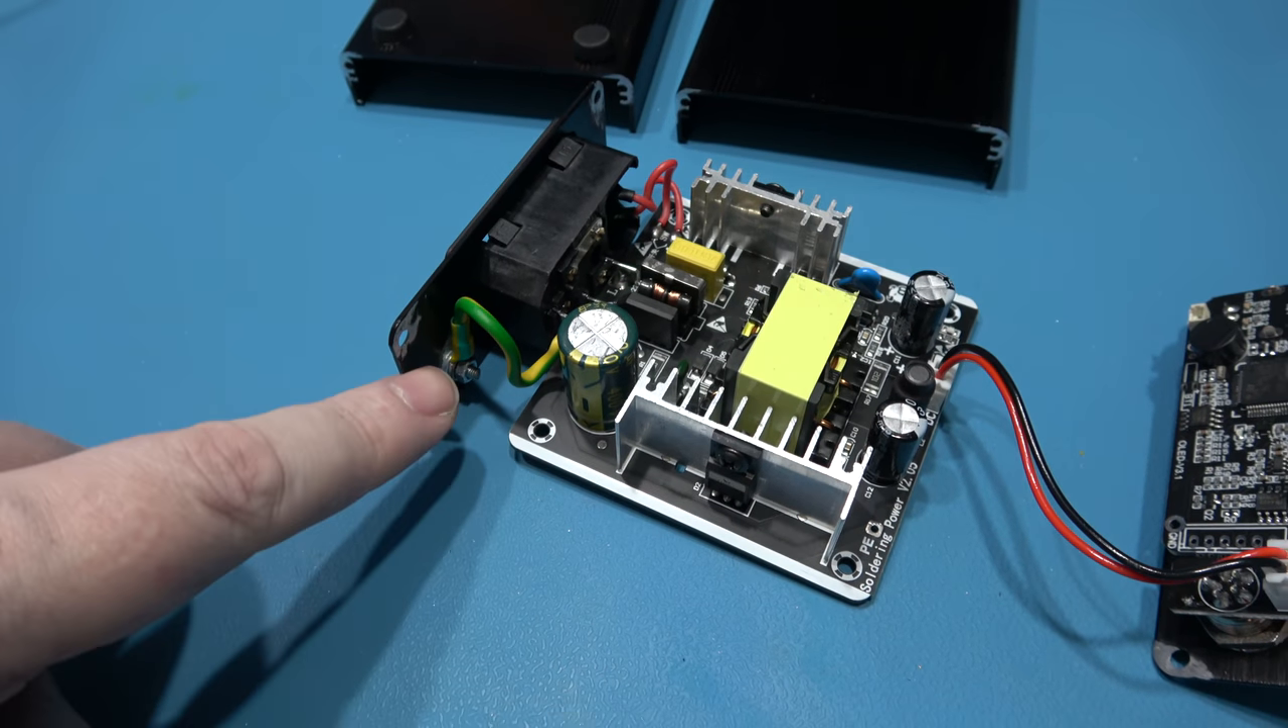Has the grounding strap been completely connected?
Yes.